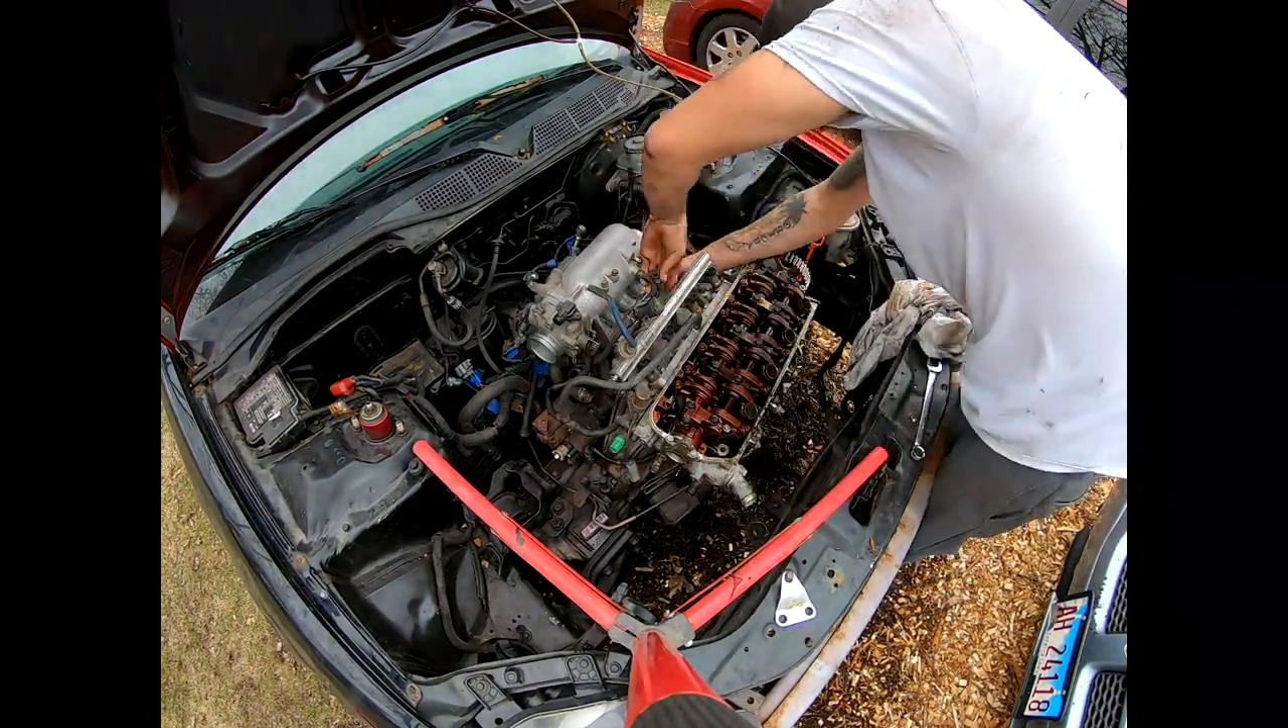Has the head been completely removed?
No.